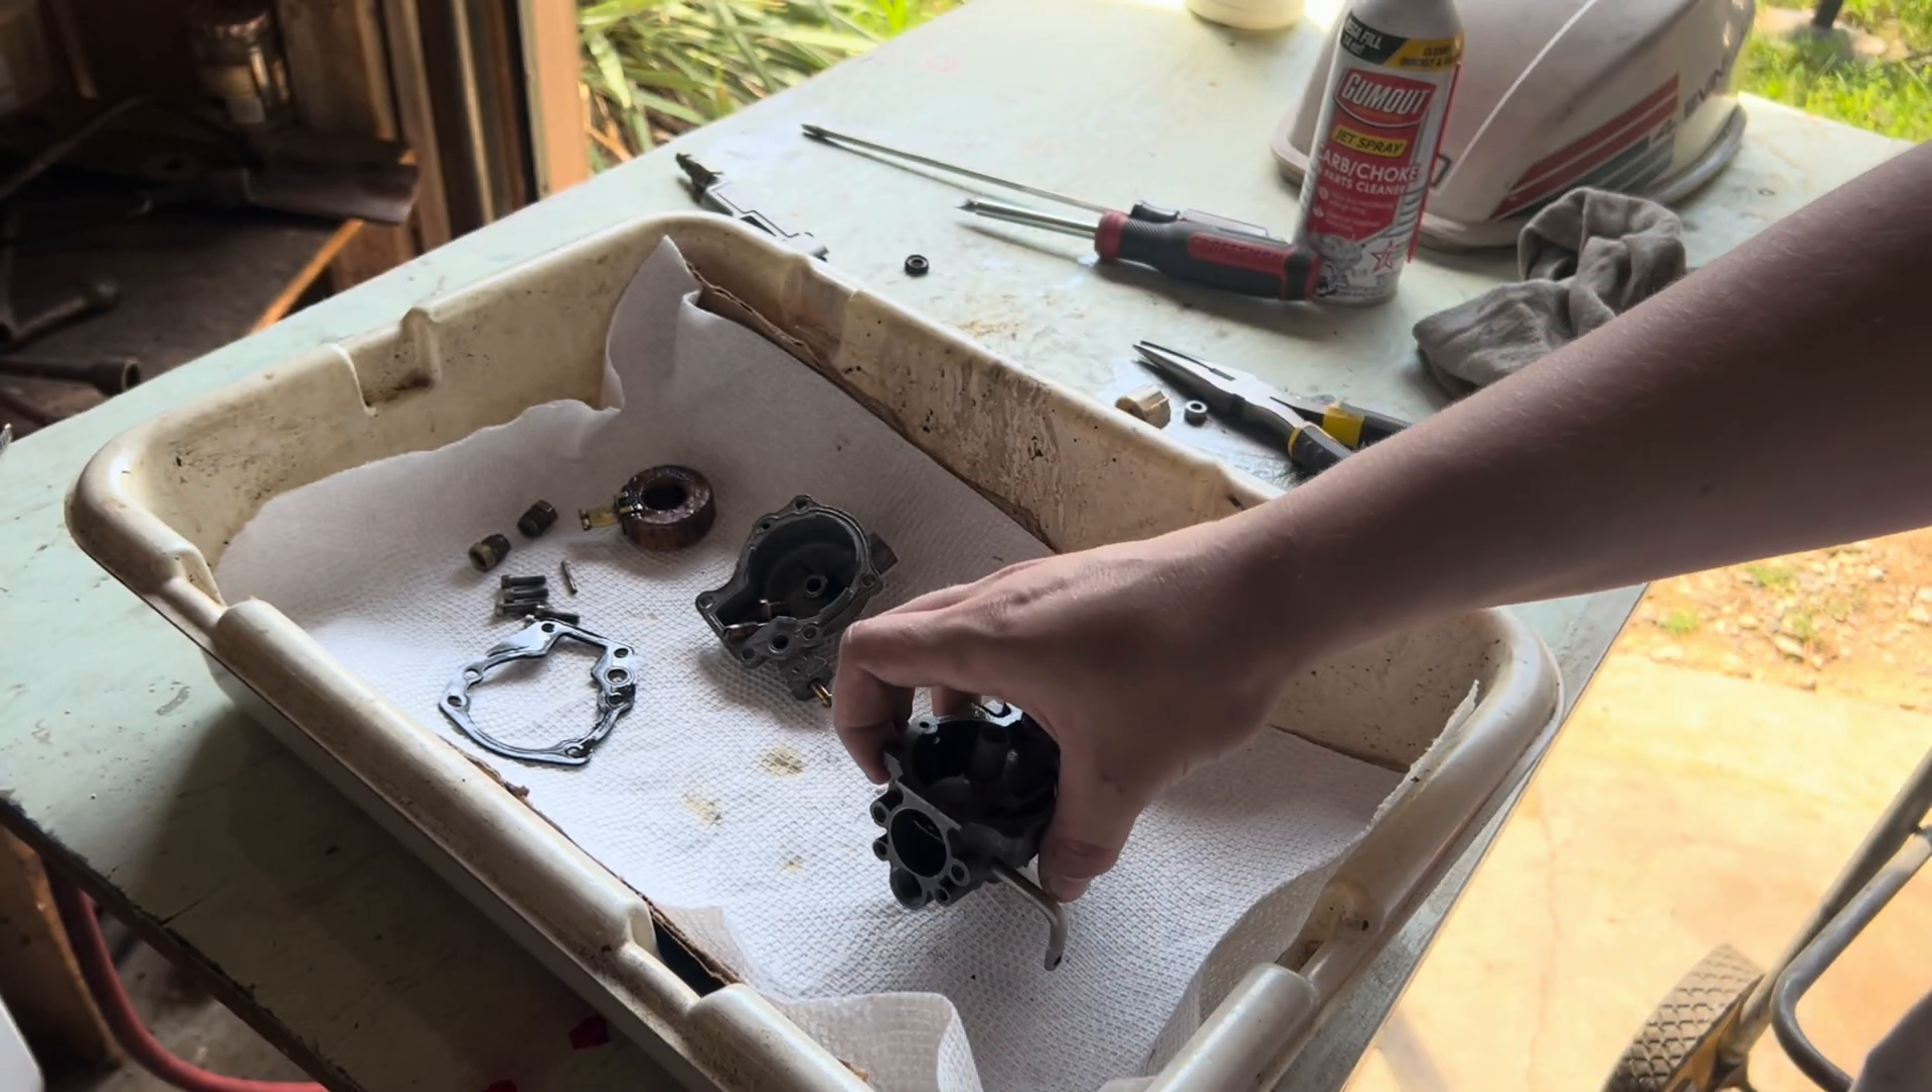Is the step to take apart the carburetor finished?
Yes.